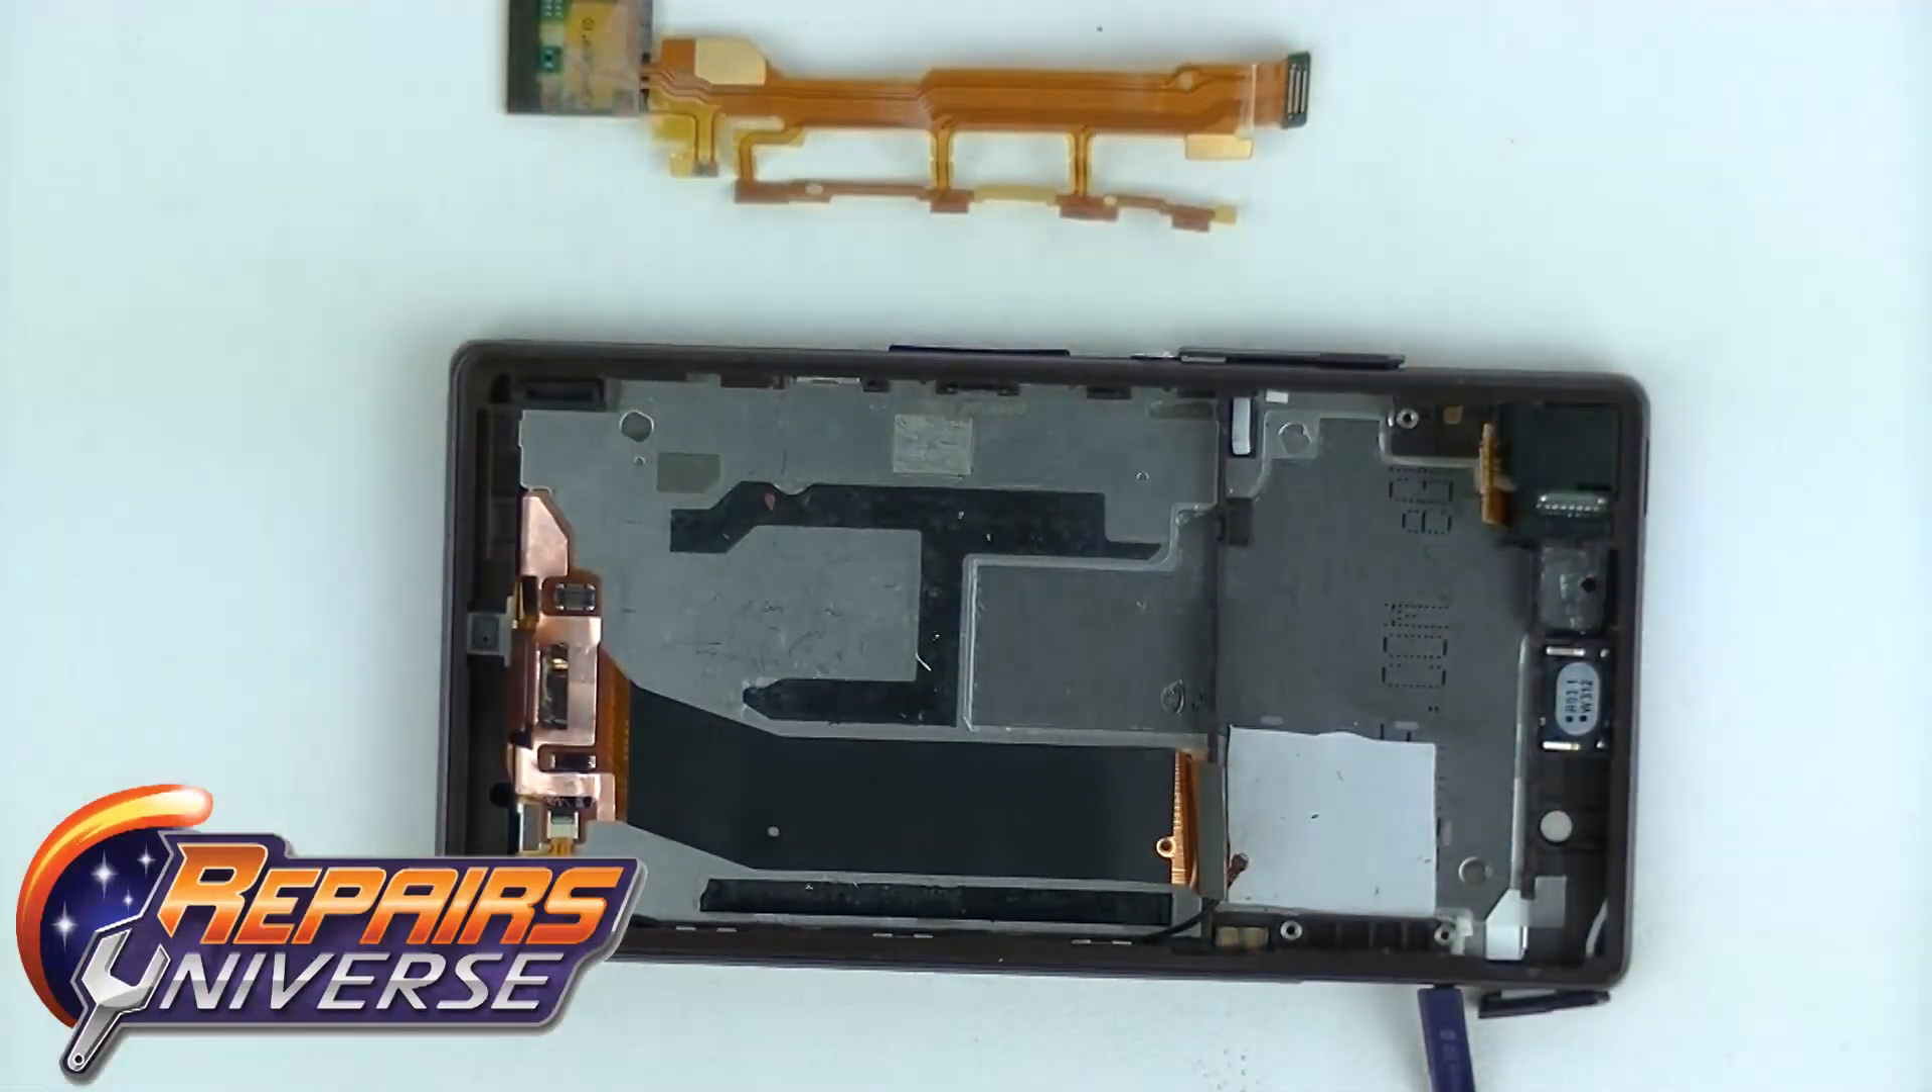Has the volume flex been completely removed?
Yes.